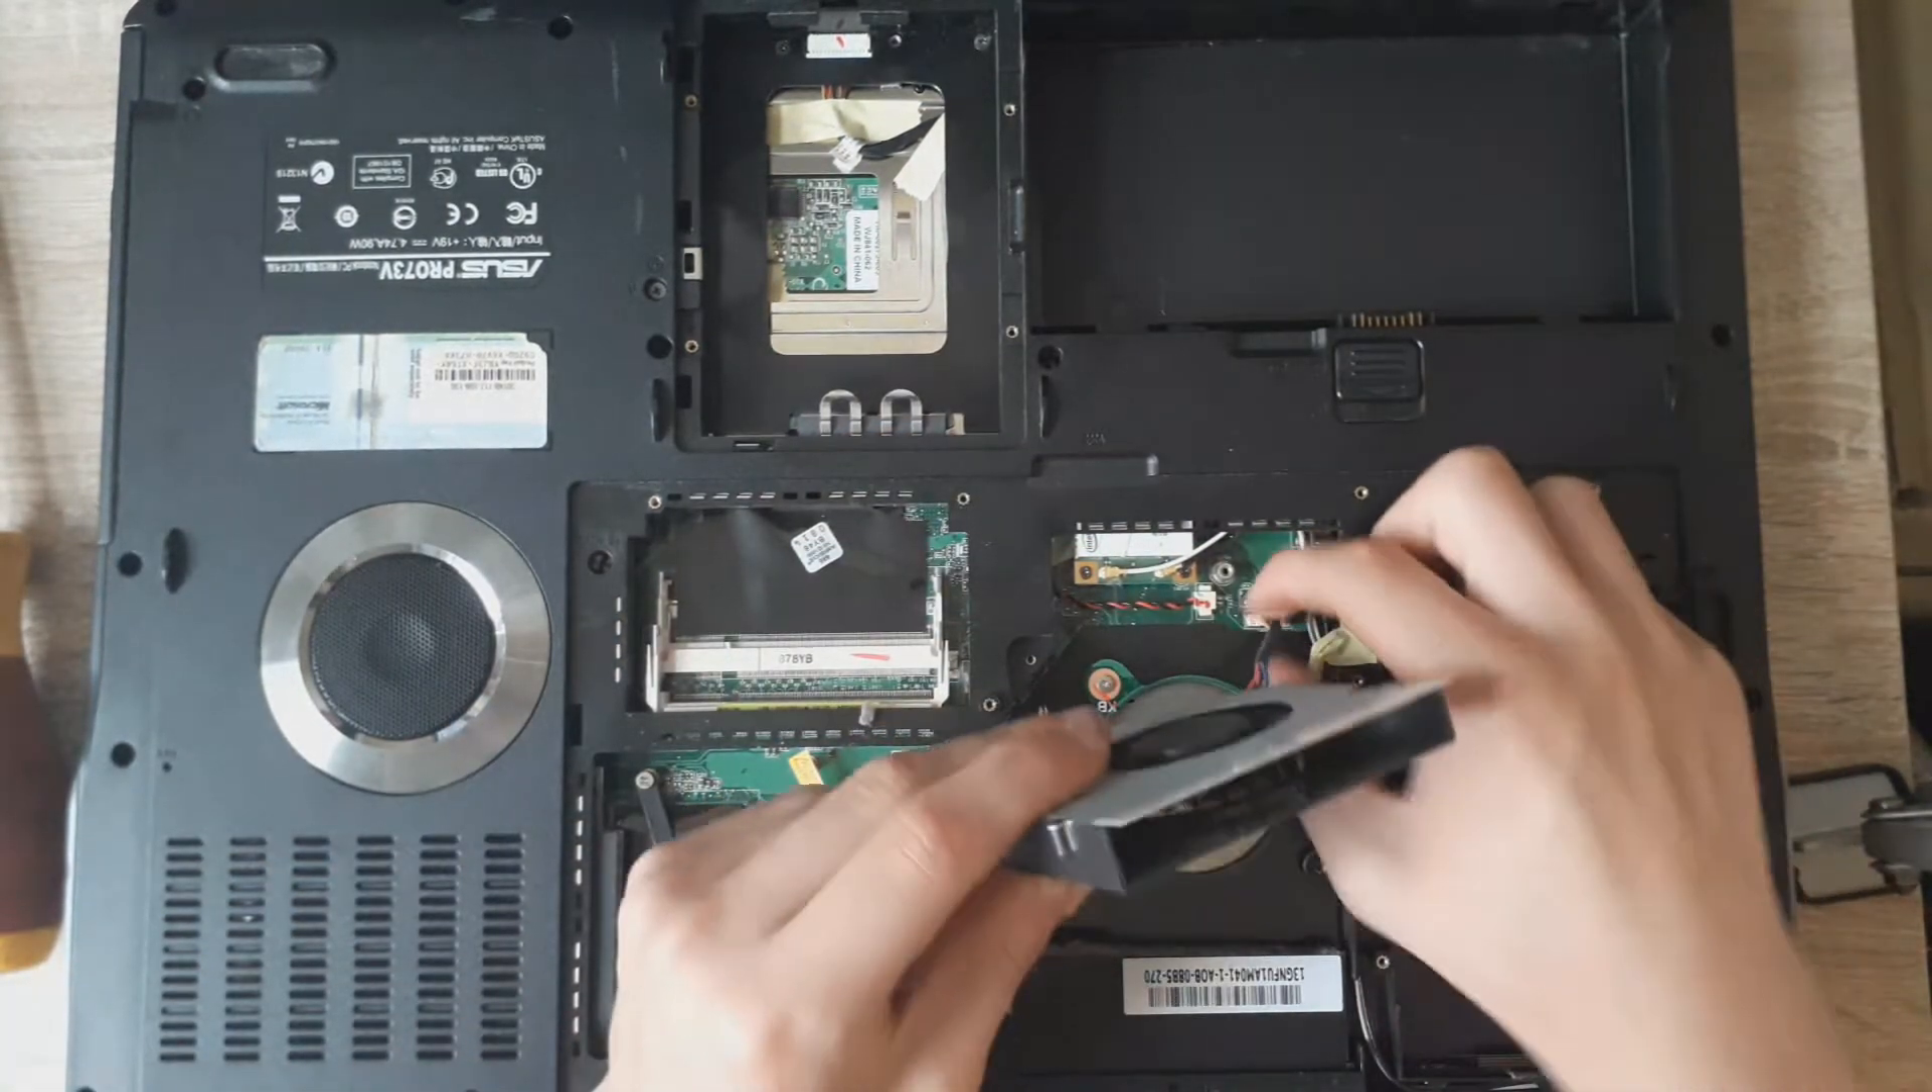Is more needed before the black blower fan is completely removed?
Yes.